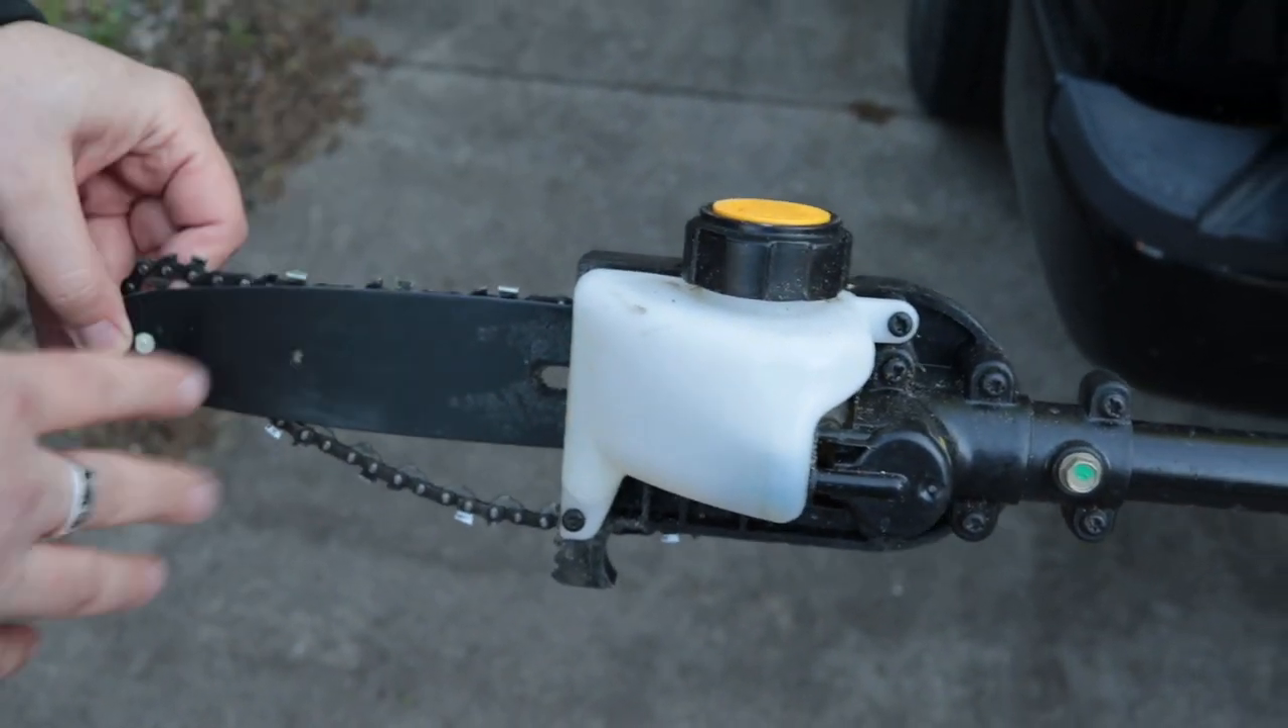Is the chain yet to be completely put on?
Yes.